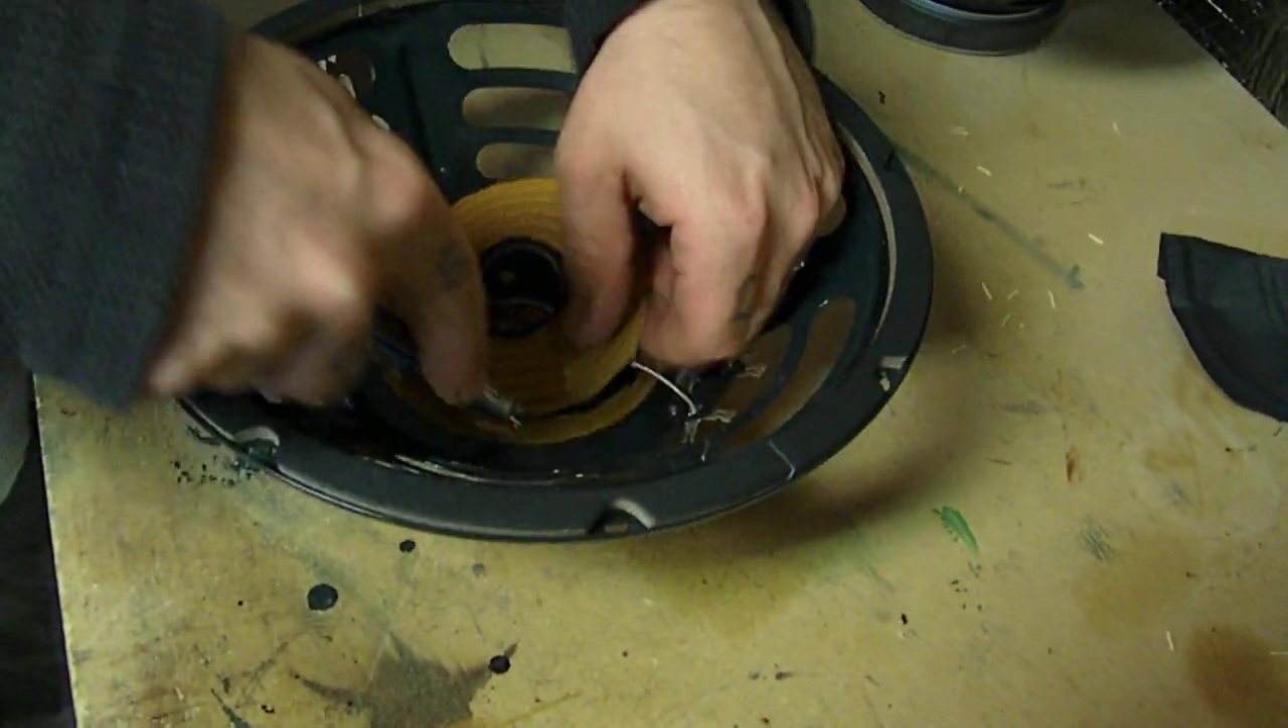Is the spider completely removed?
No.